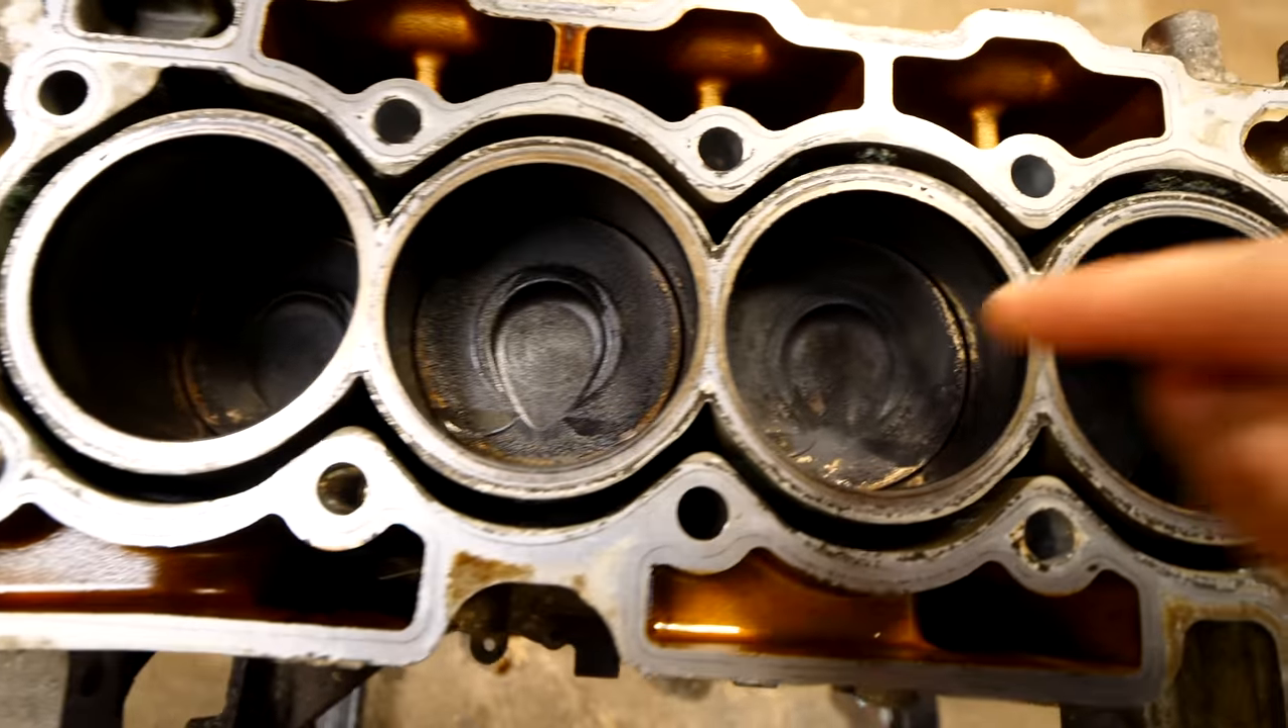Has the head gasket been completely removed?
Yes.